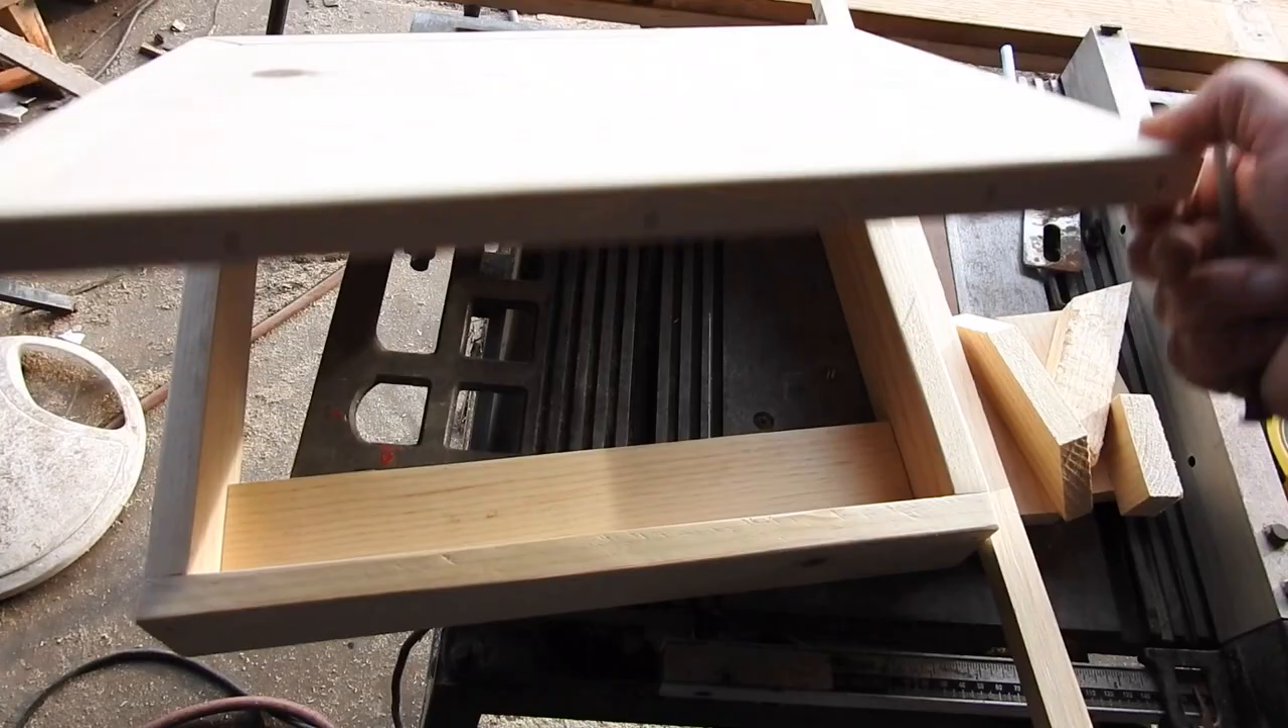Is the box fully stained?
No.